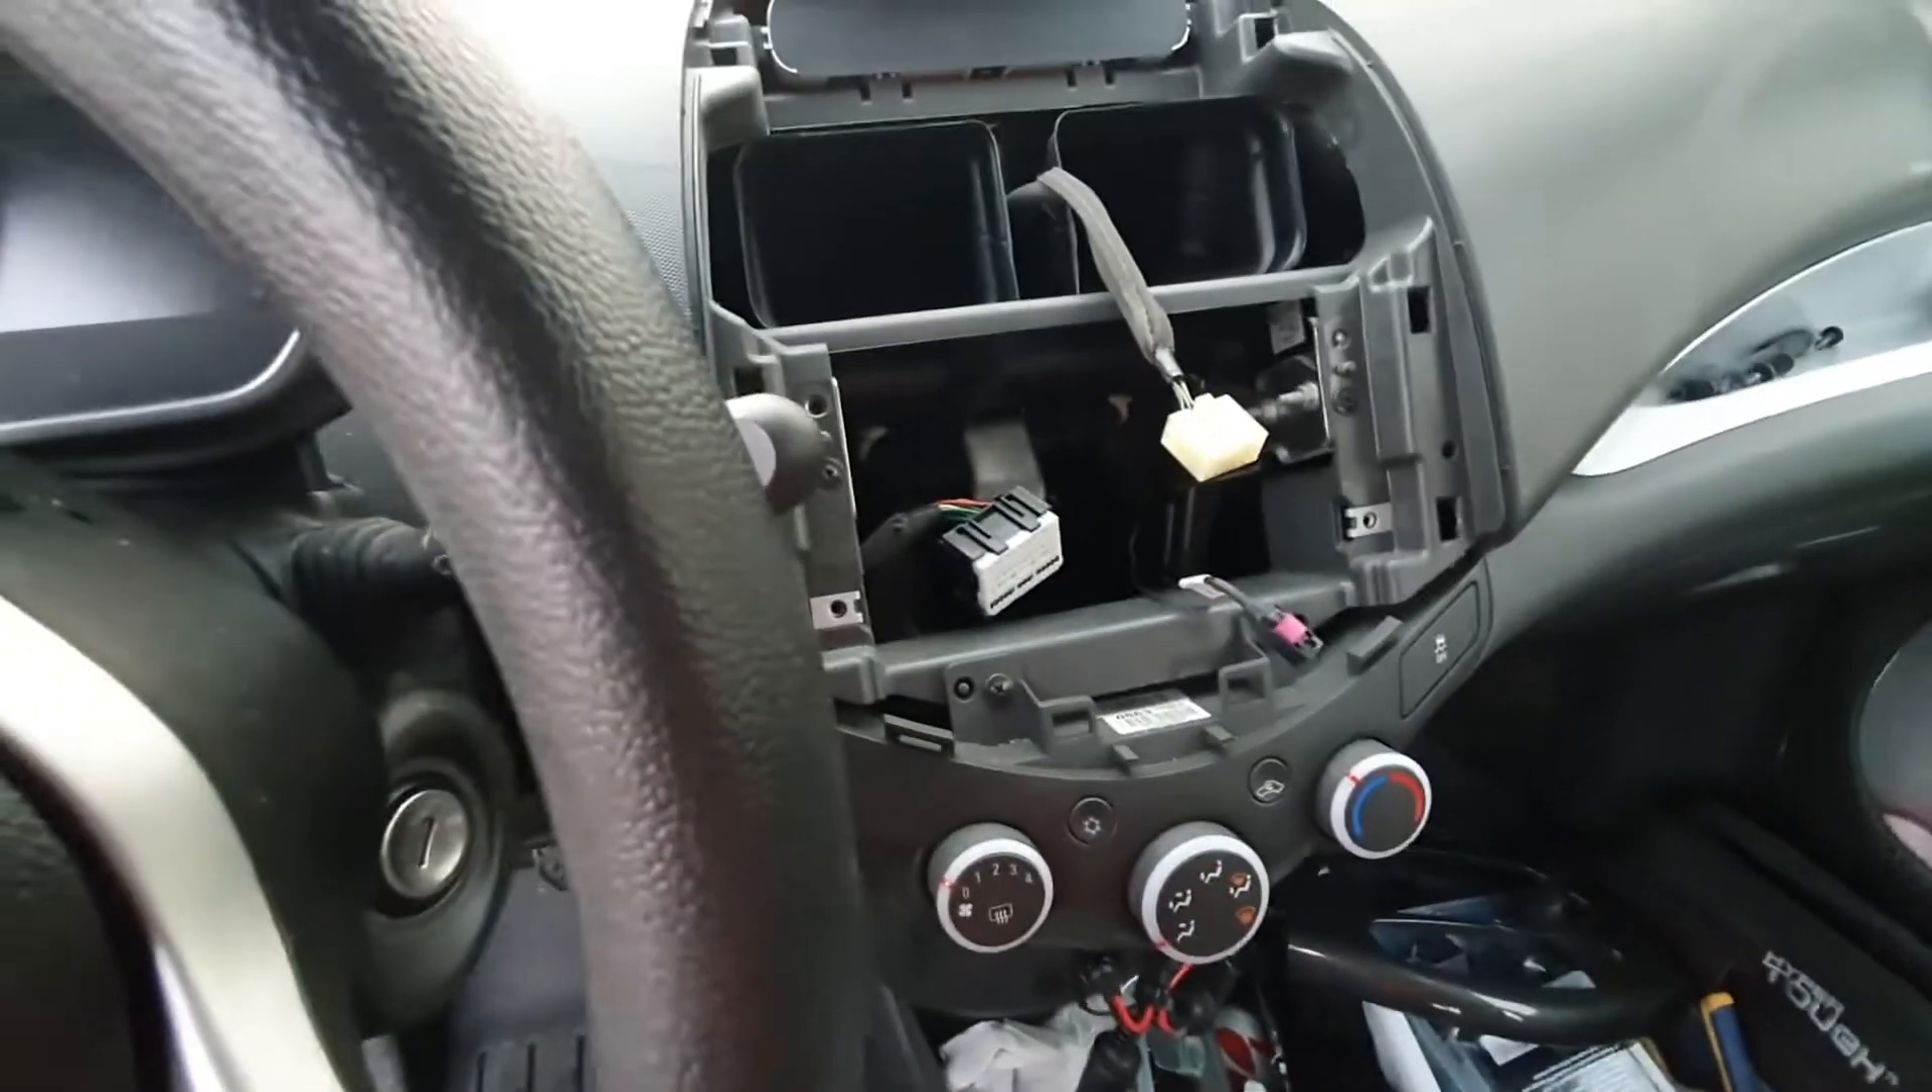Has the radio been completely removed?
Yes.